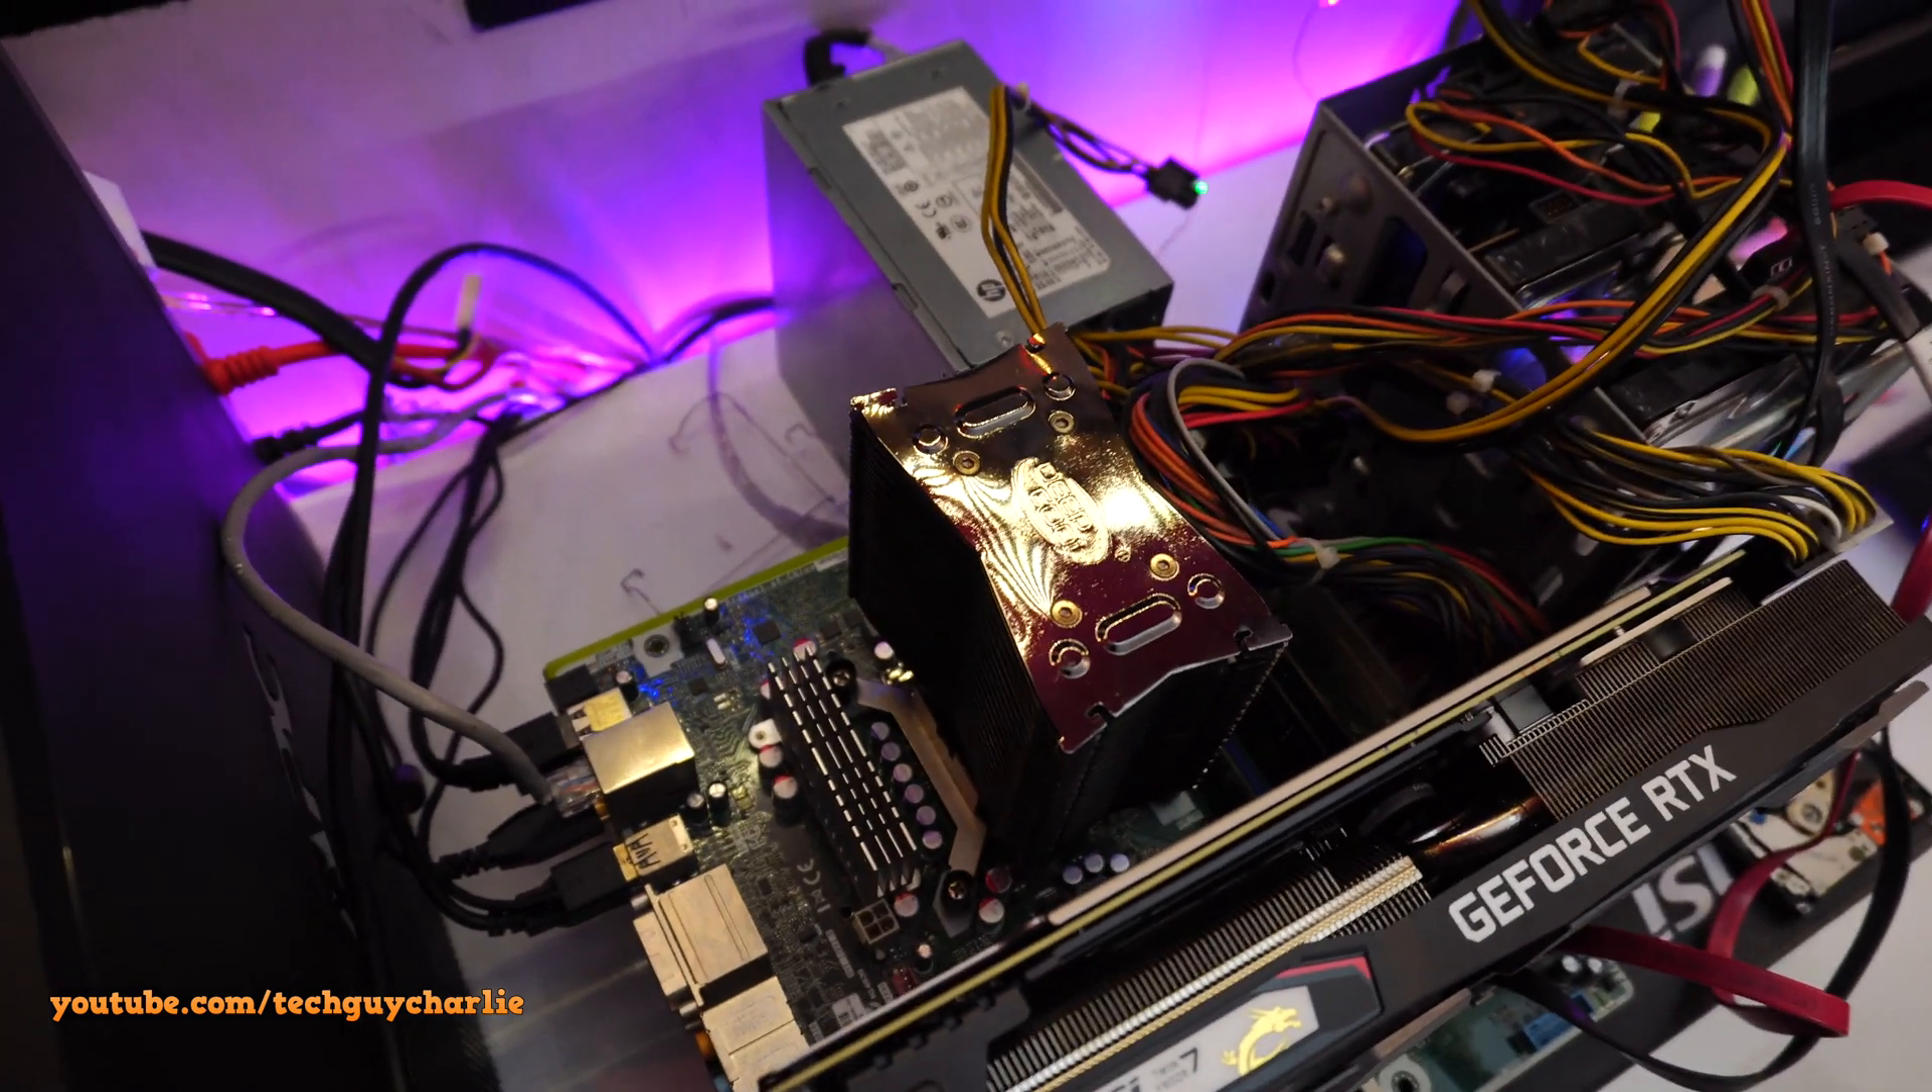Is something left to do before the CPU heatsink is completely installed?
No.